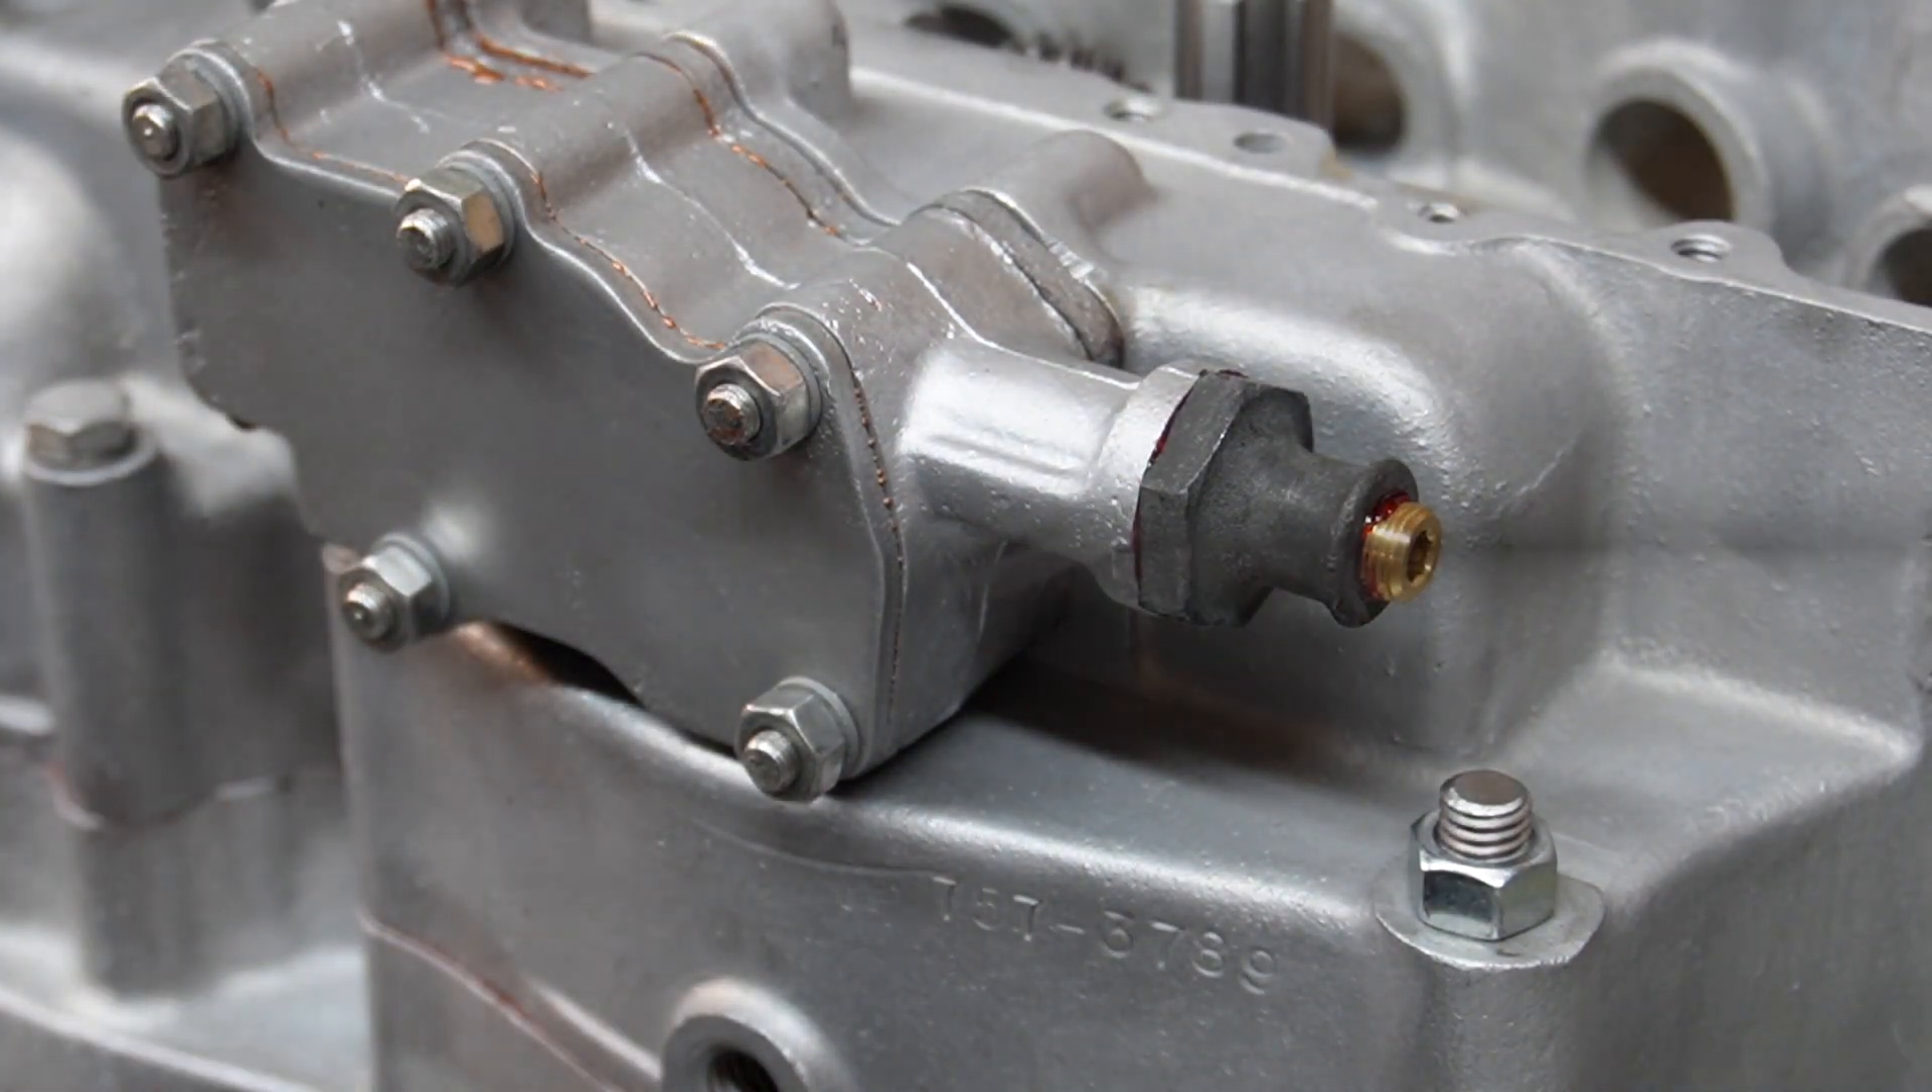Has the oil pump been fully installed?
Yes.